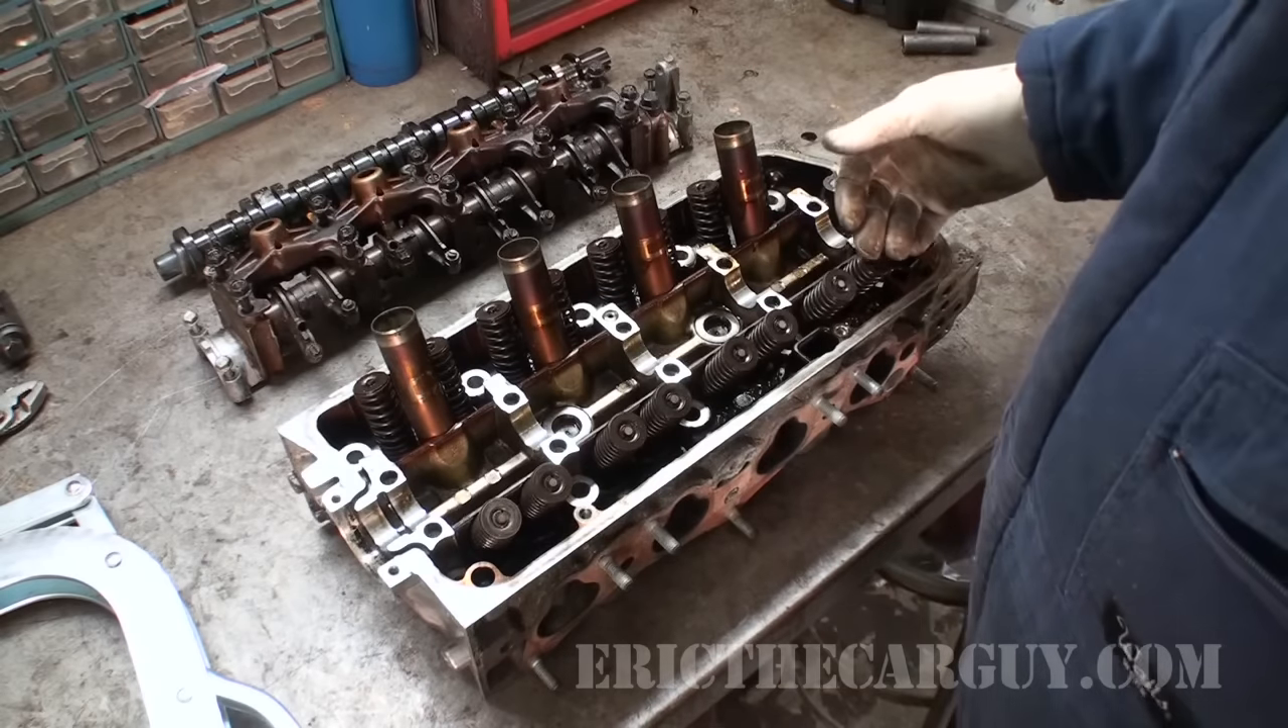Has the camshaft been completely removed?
Yes.